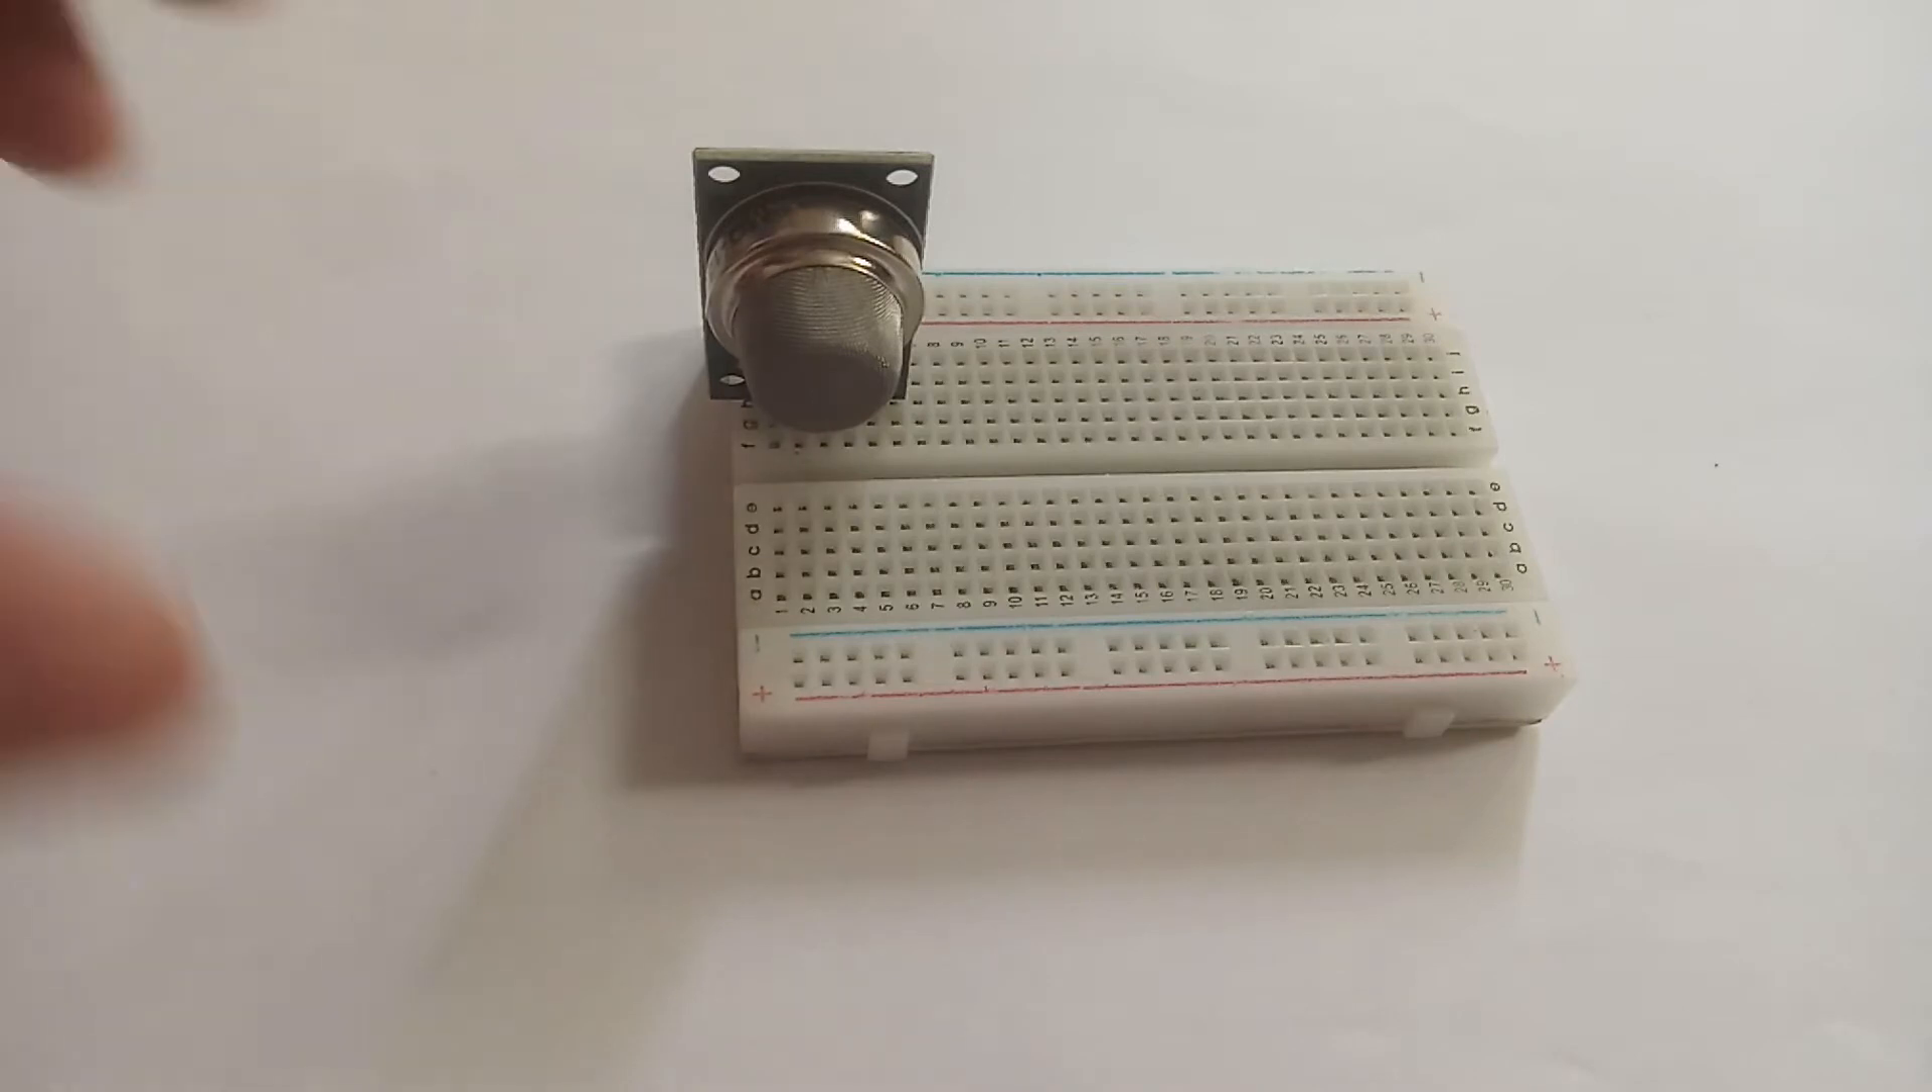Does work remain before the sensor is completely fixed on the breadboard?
No.